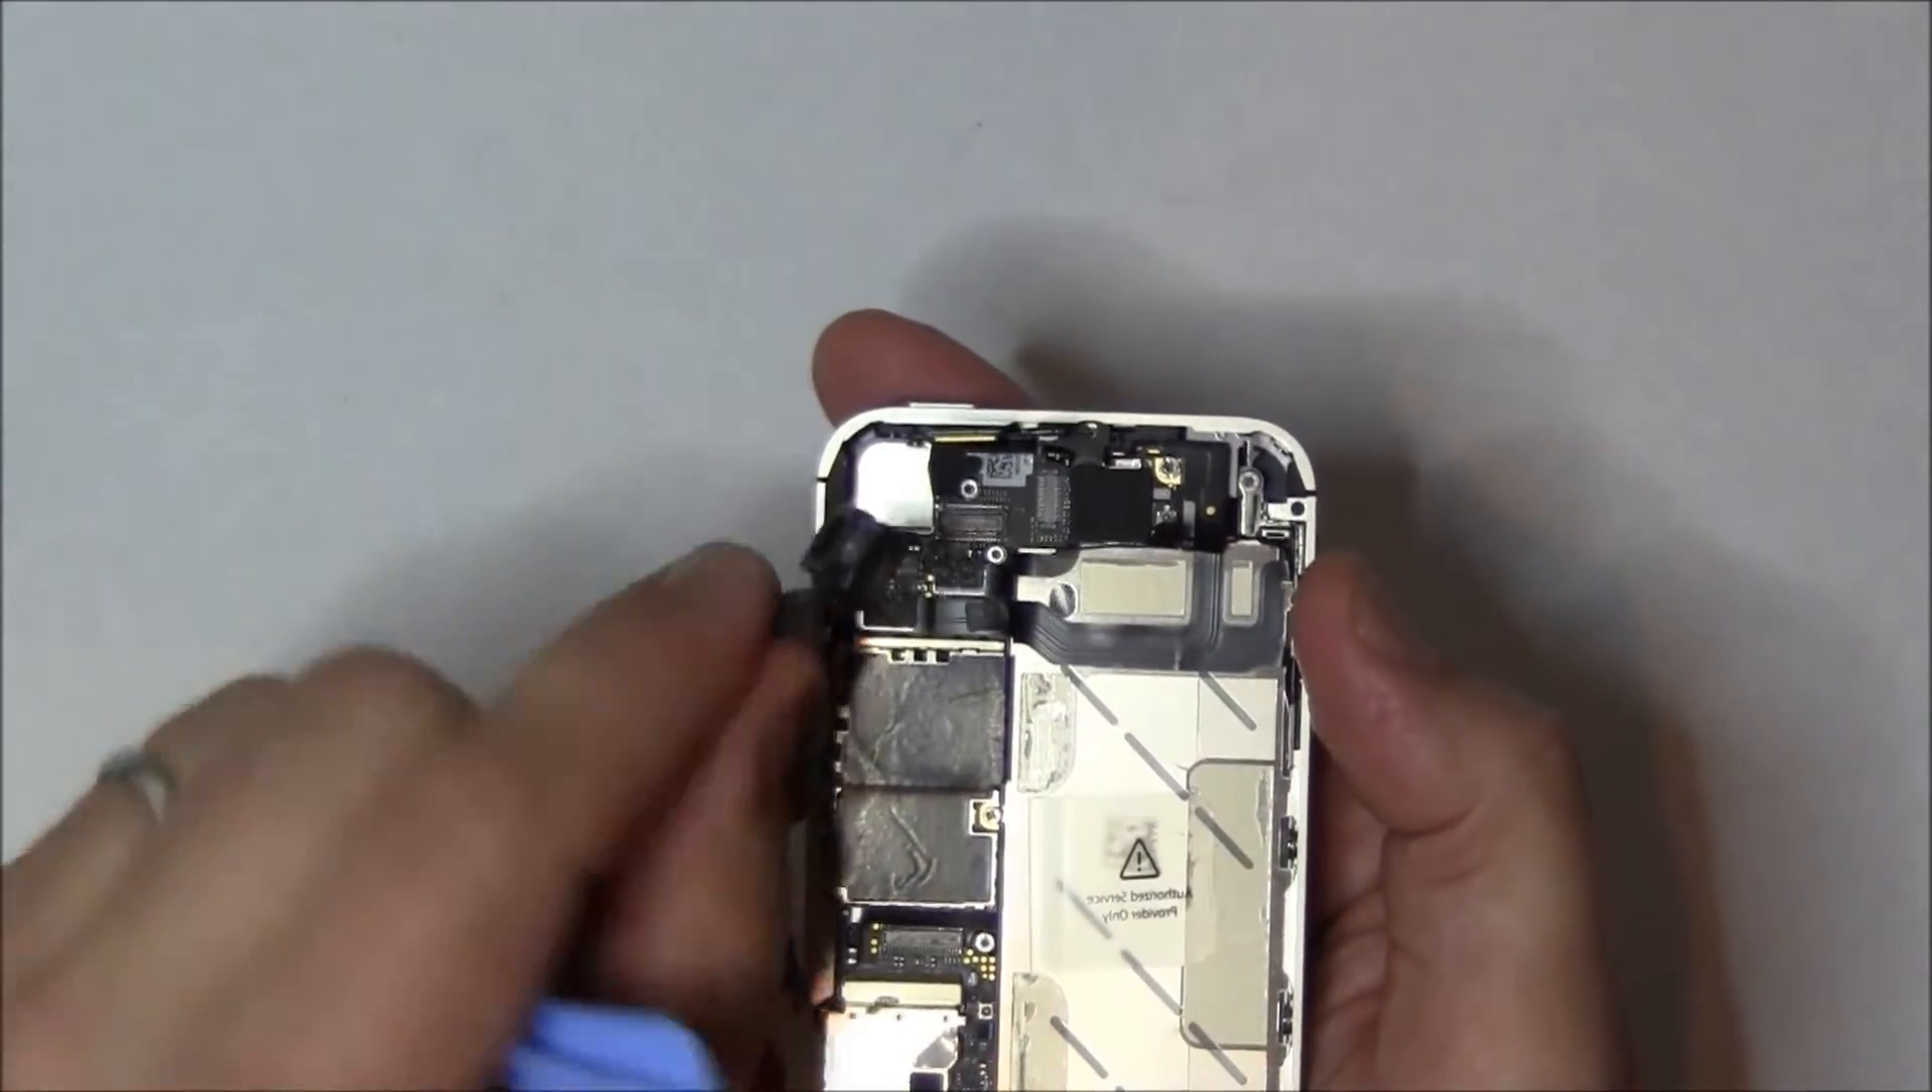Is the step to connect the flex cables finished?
No.